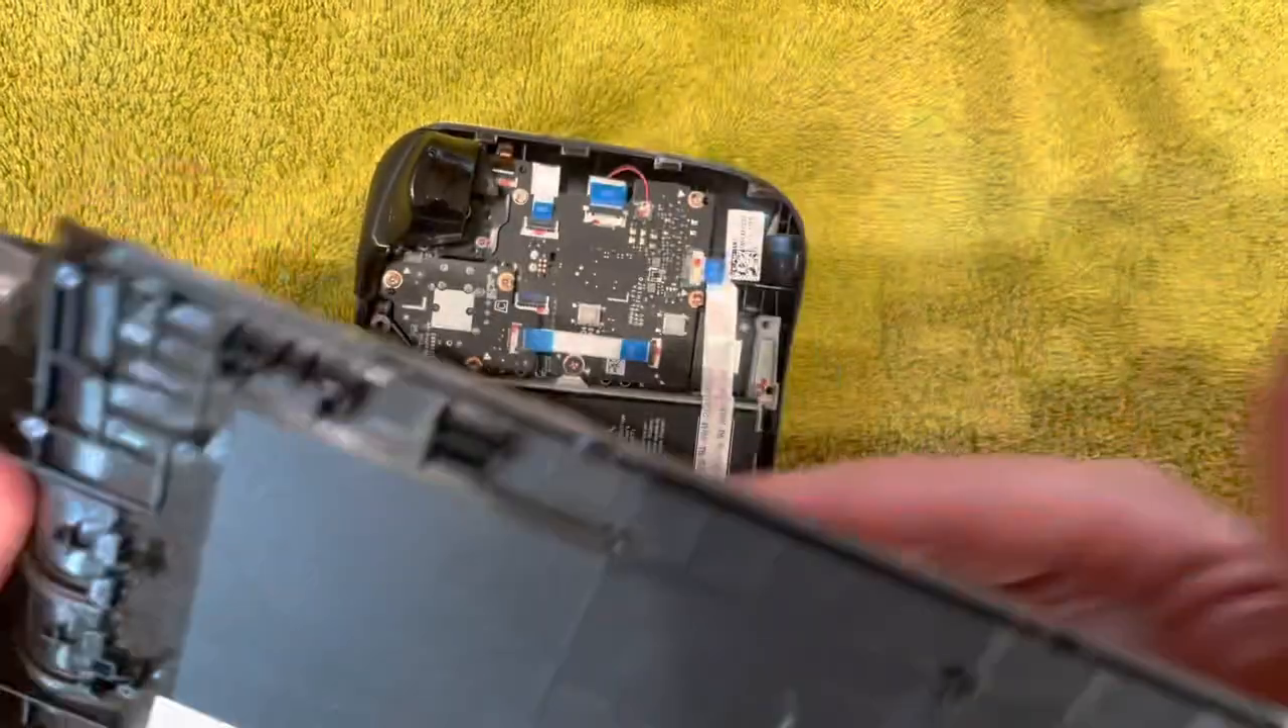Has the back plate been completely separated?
Yes.